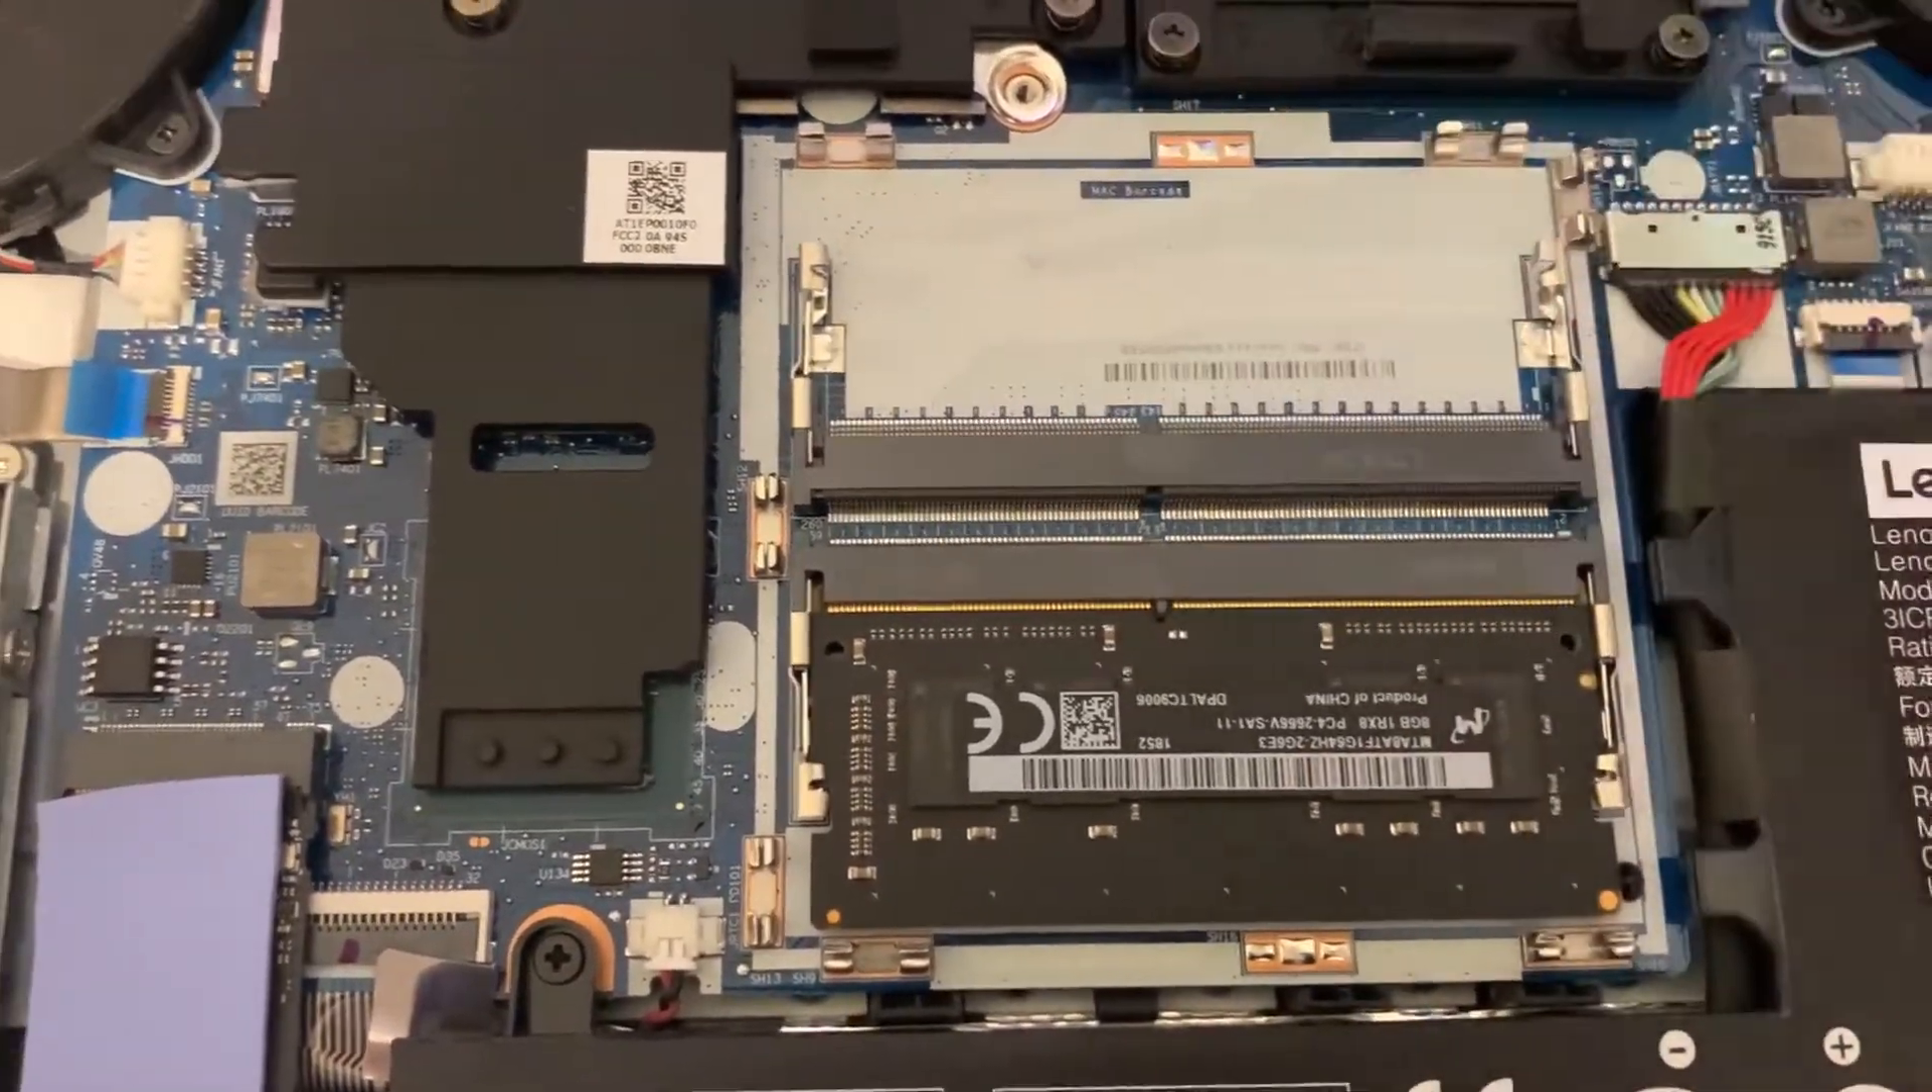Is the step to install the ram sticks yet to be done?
Yes.